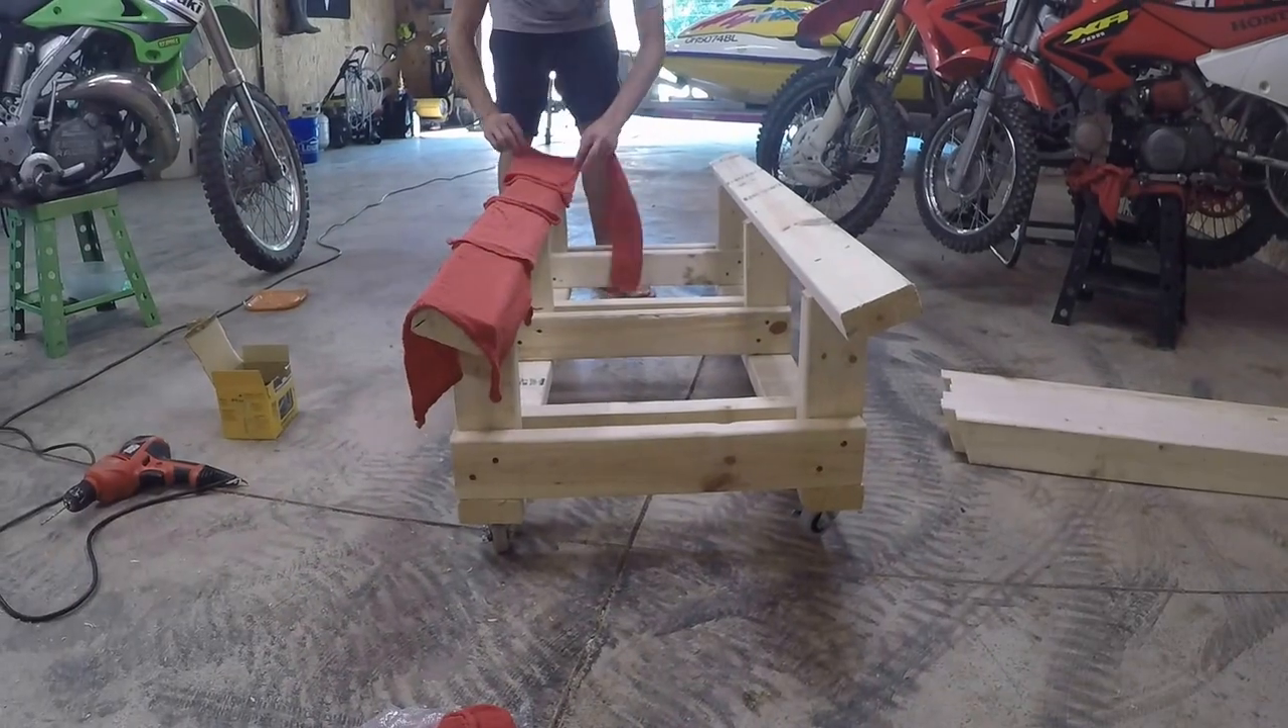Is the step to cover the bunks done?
No.